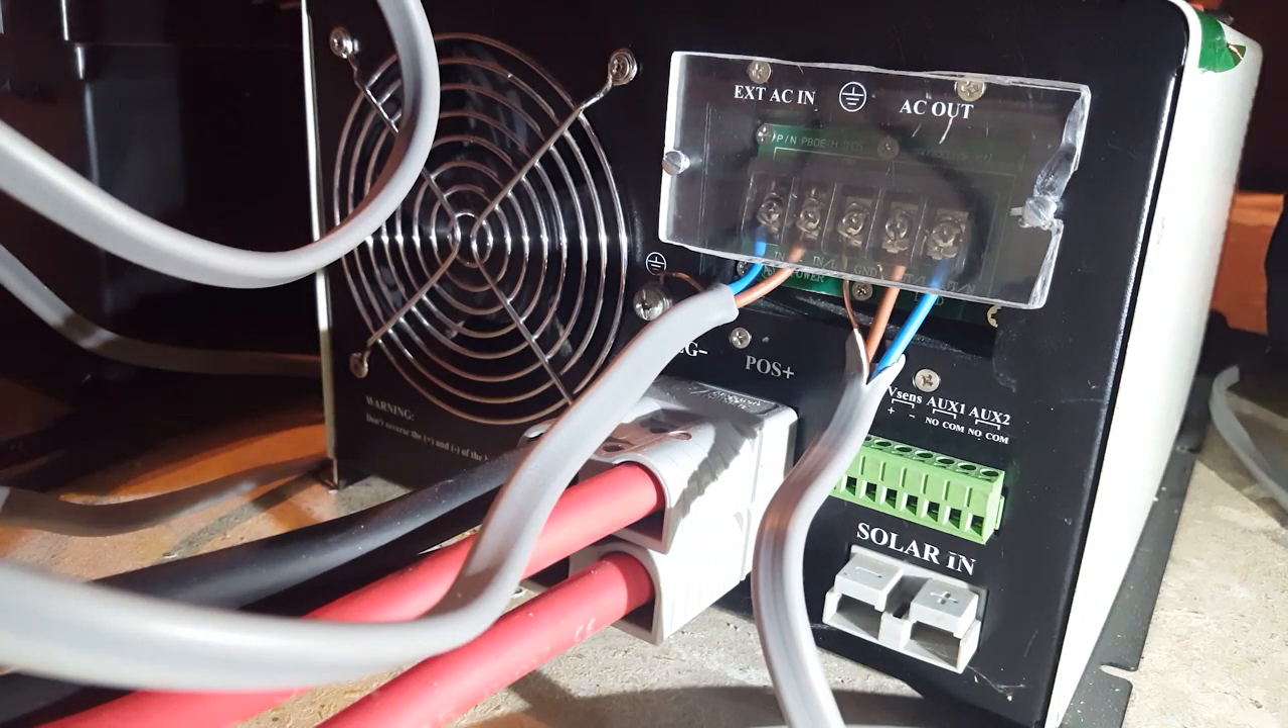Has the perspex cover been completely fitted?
Yes.